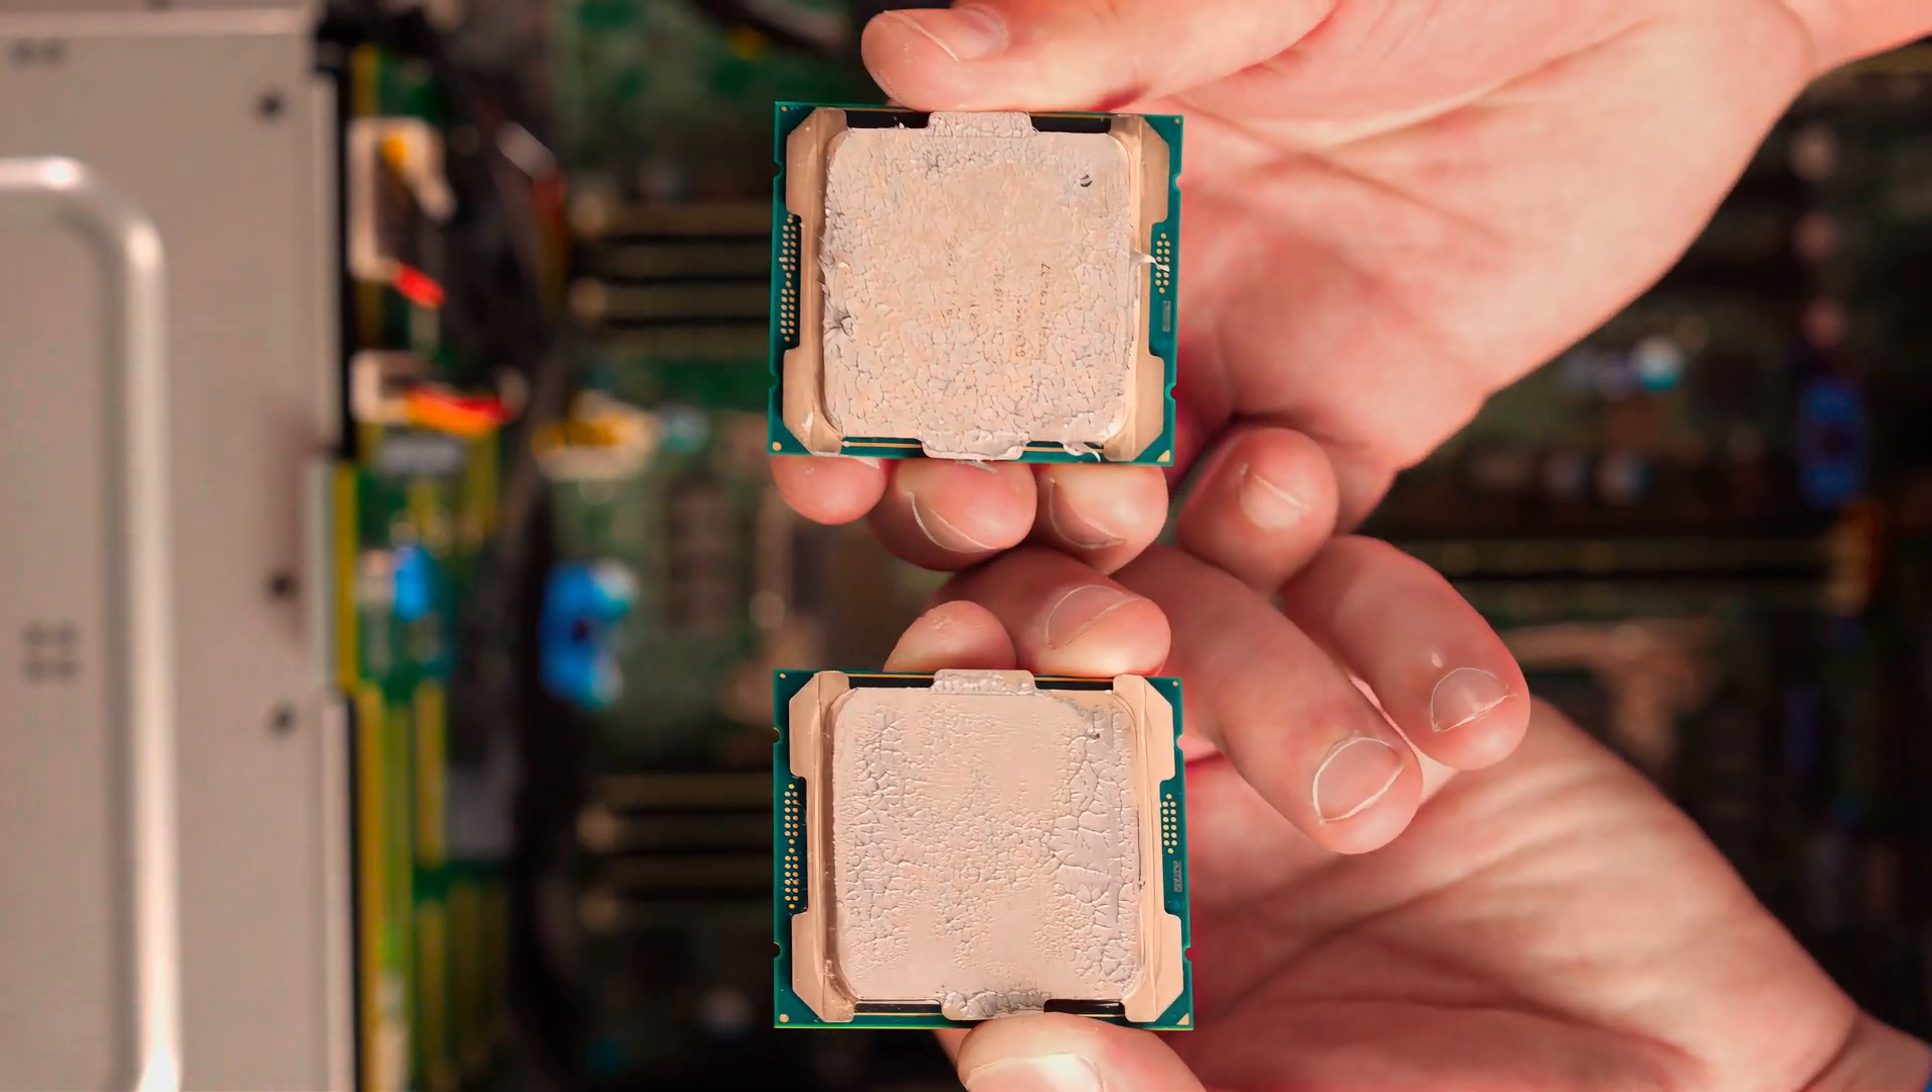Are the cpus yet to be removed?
No.